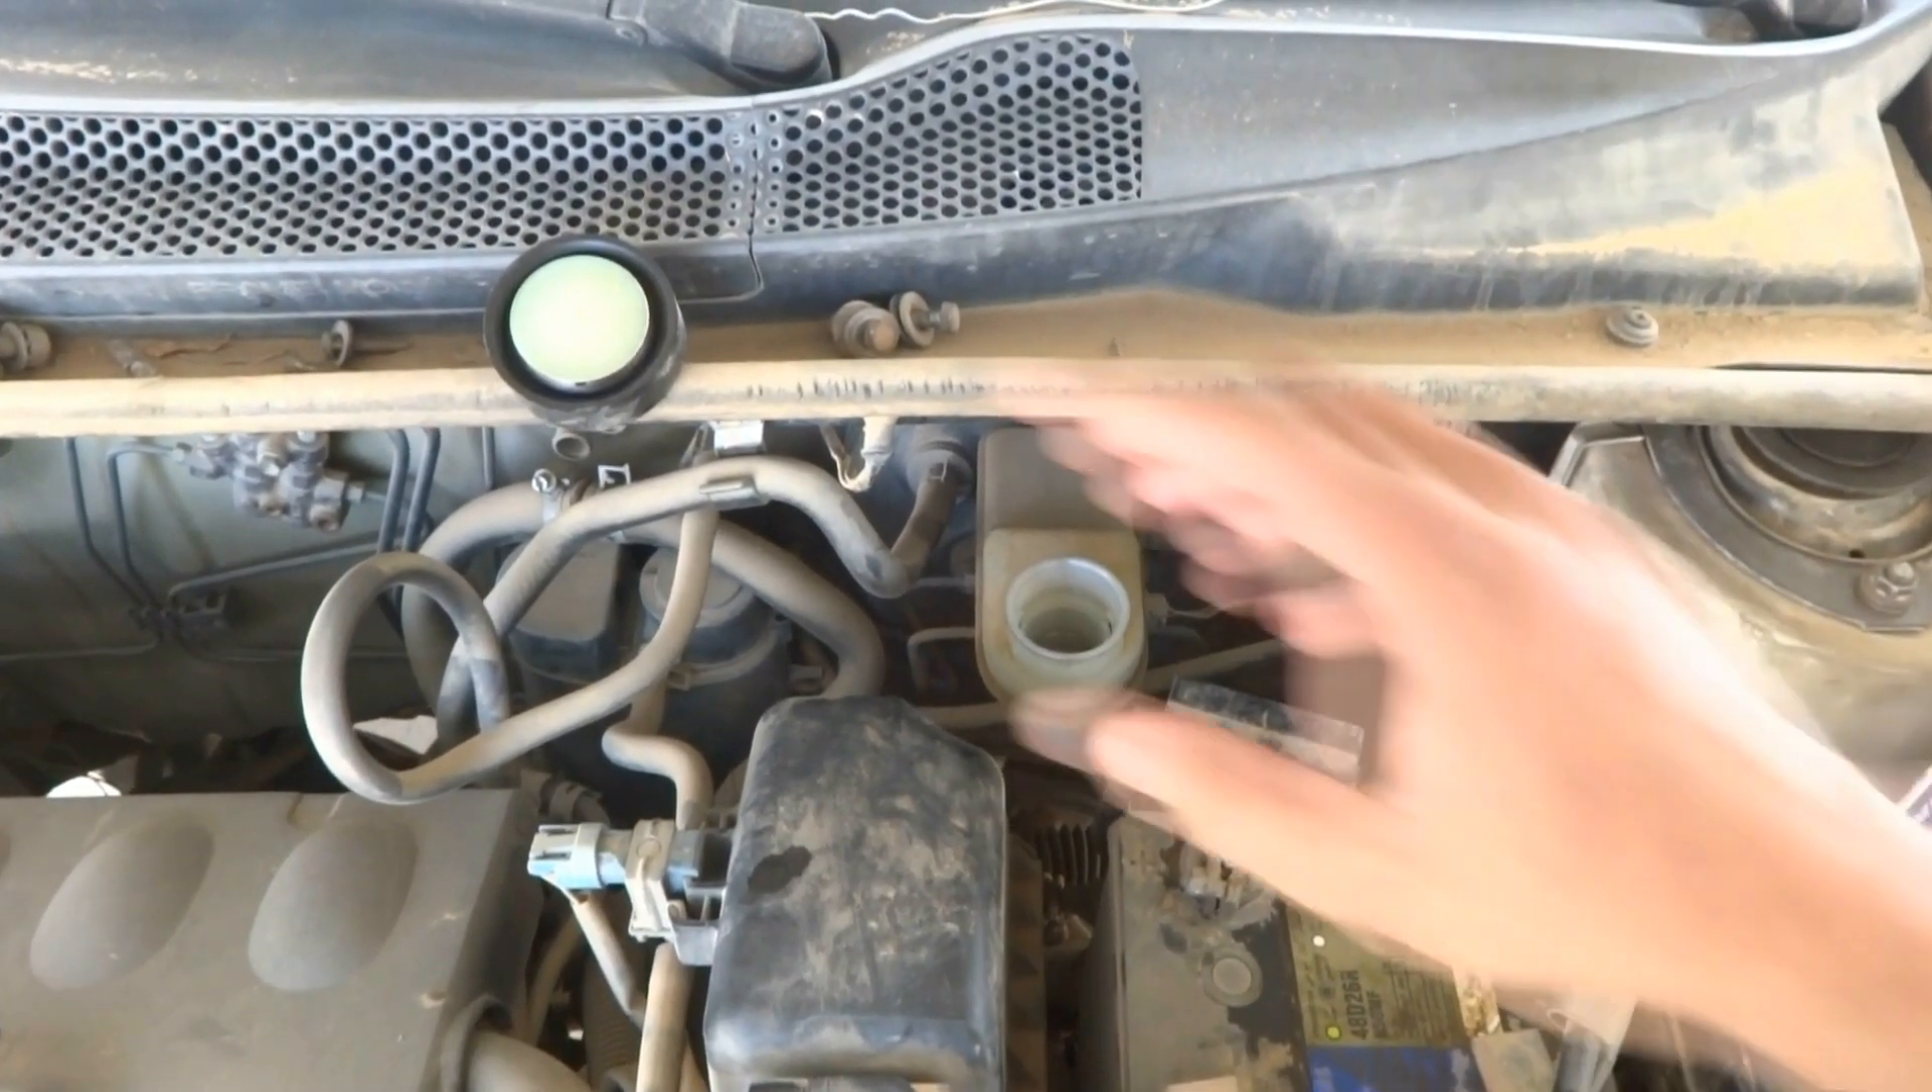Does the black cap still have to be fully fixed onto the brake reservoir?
Yes.